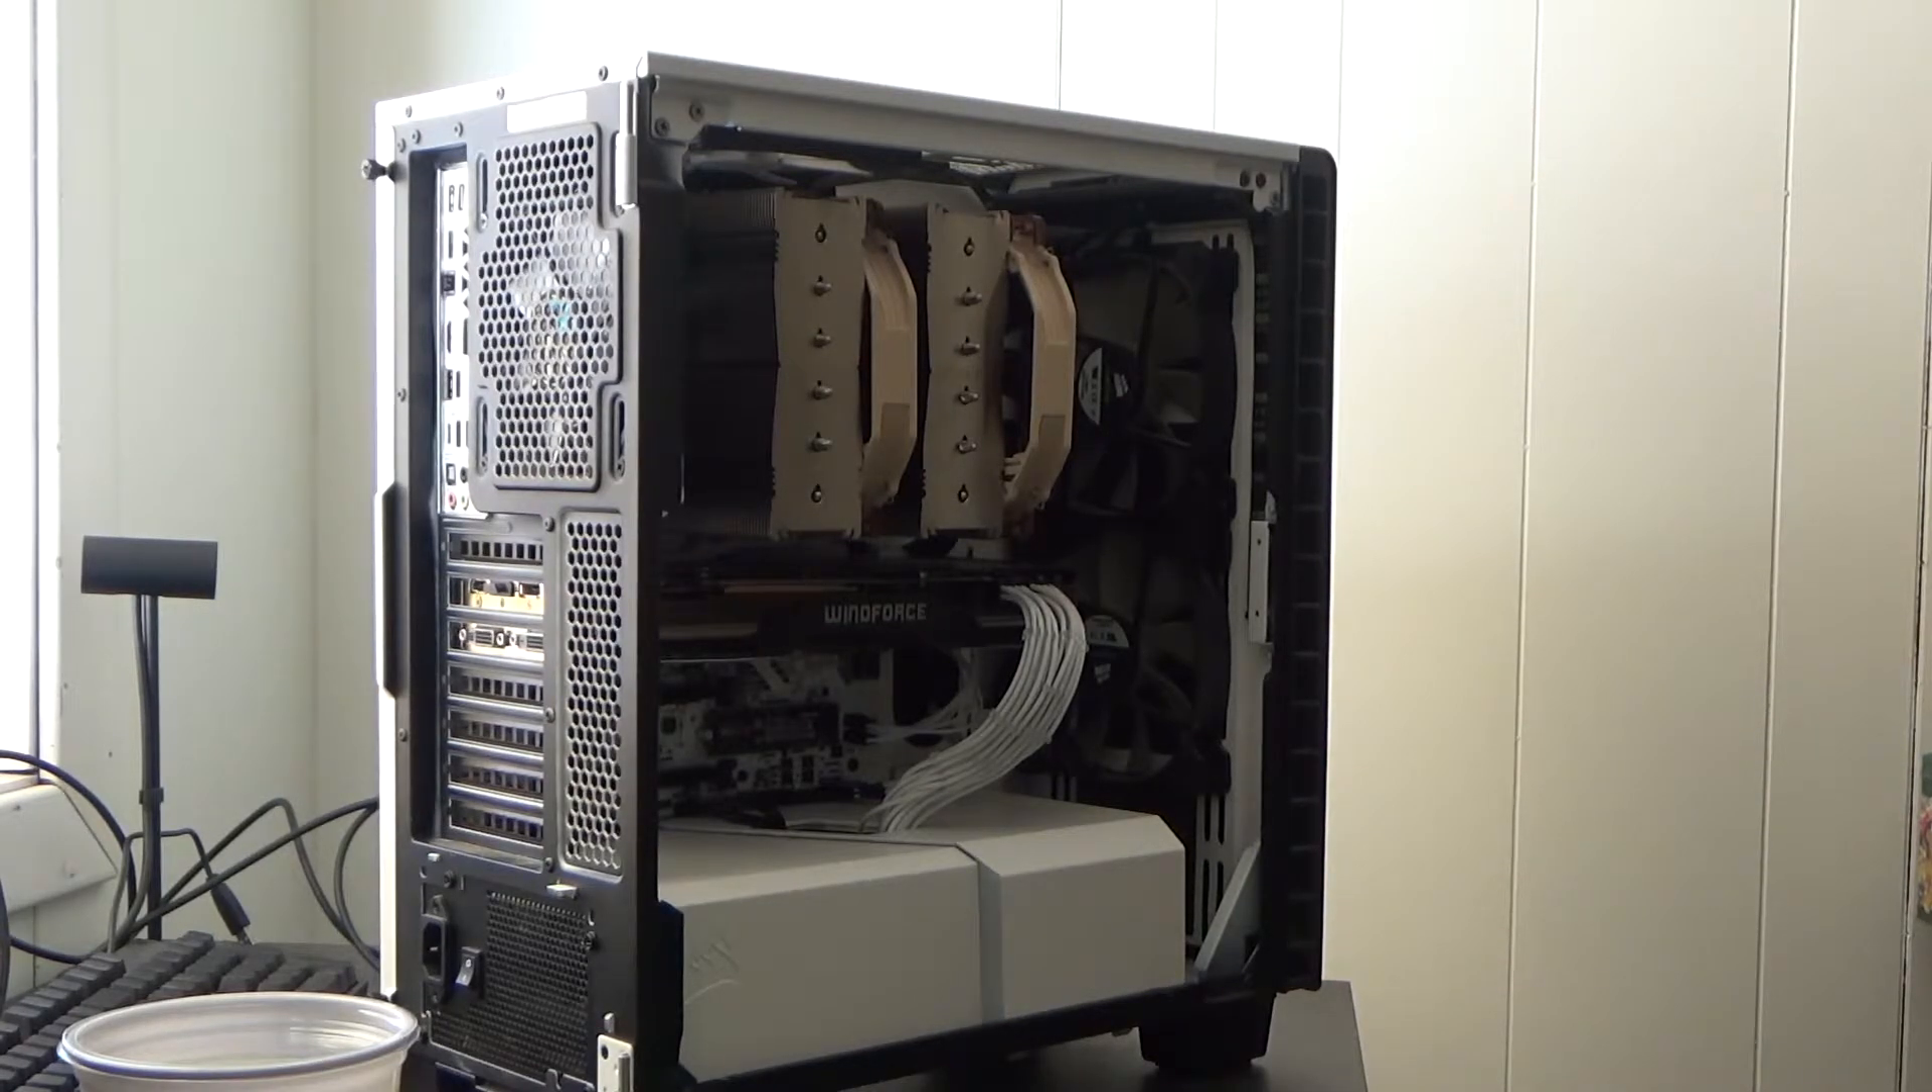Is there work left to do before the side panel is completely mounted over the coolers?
Yes.